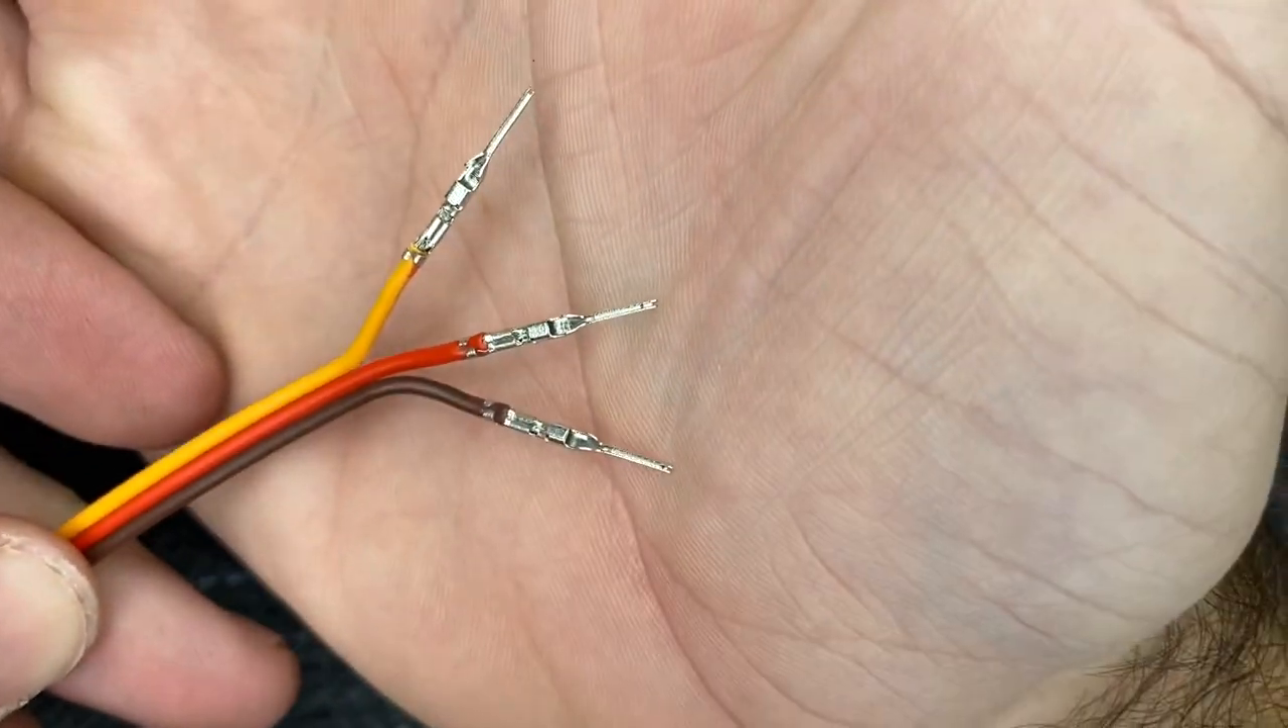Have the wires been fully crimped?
Yes.